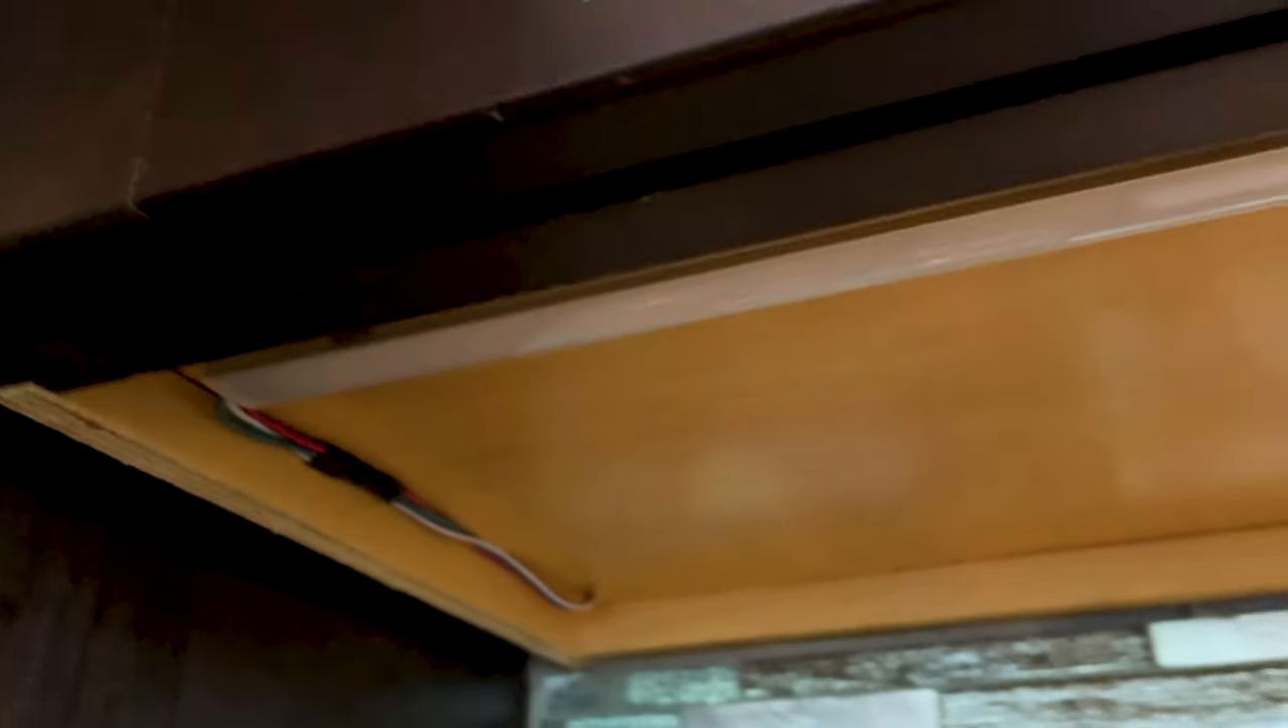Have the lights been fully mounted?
Yes.